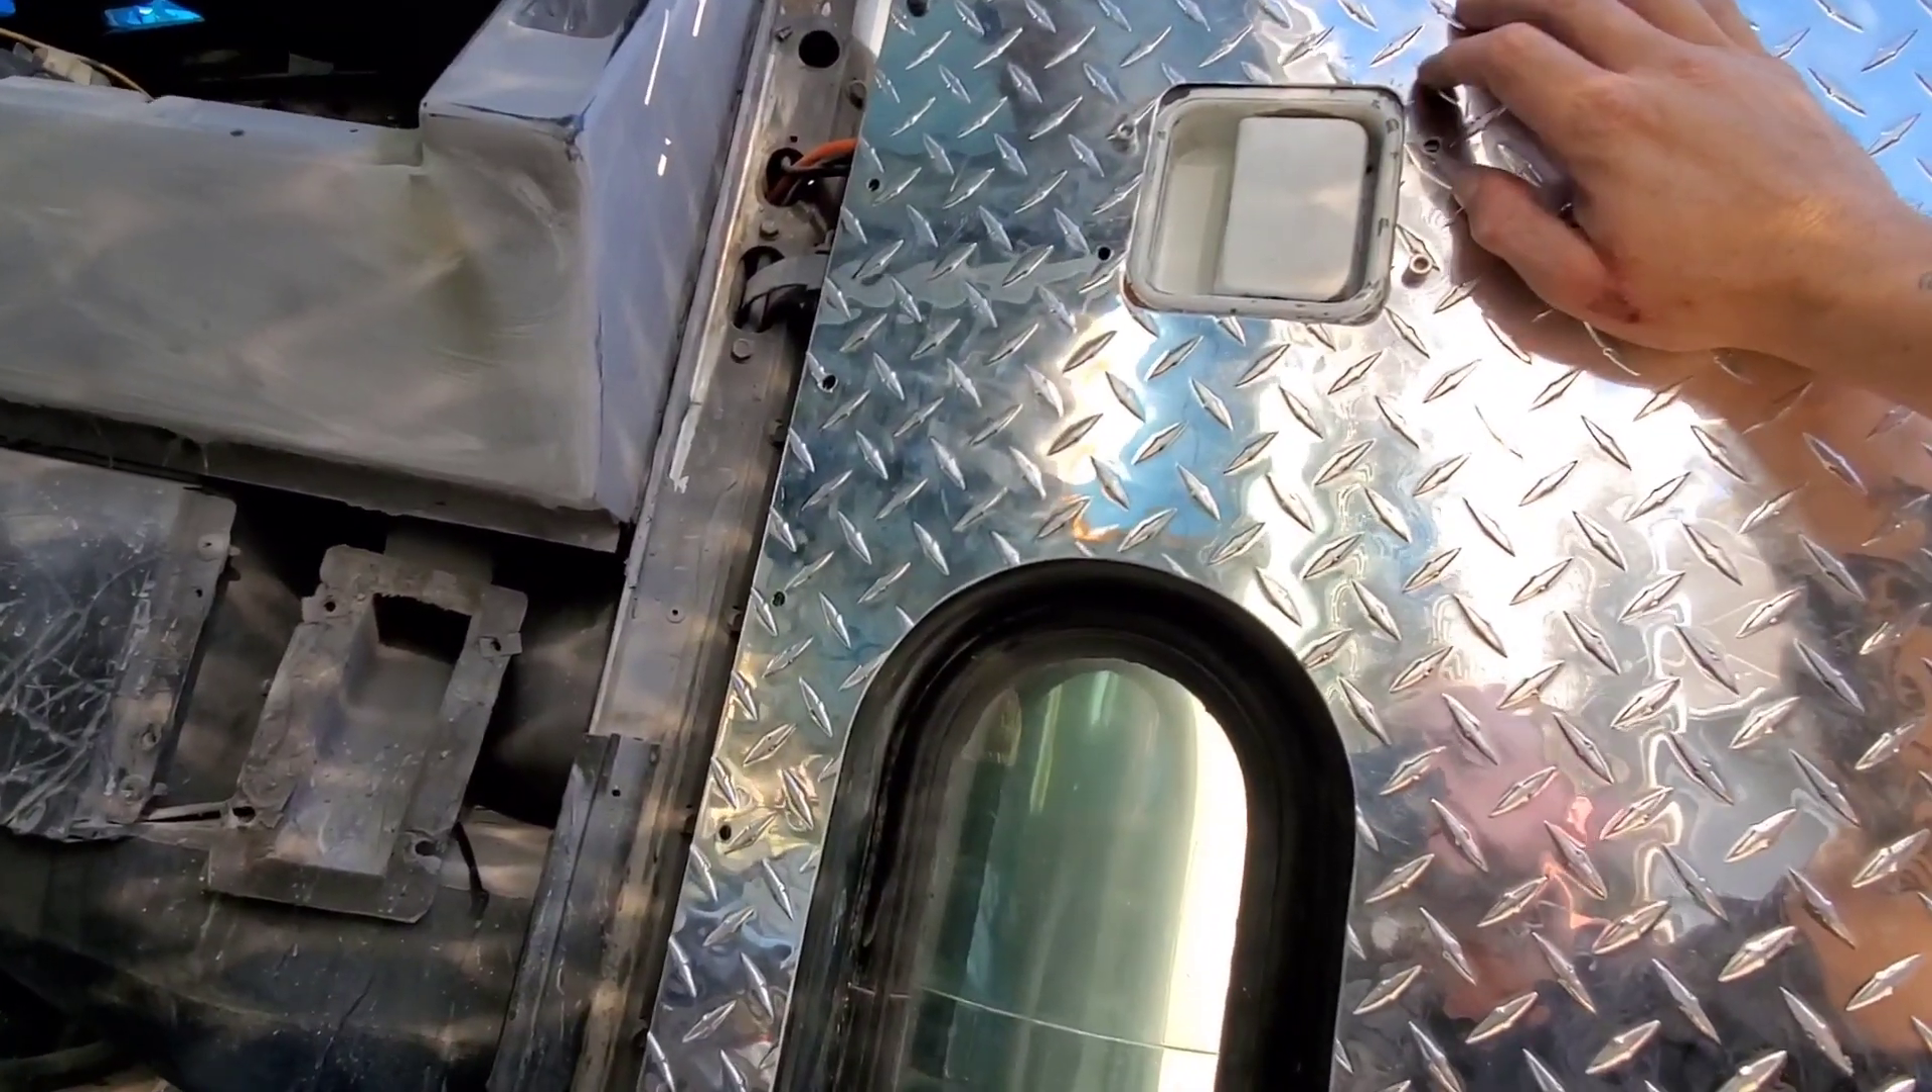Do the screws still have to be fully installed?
Yes.